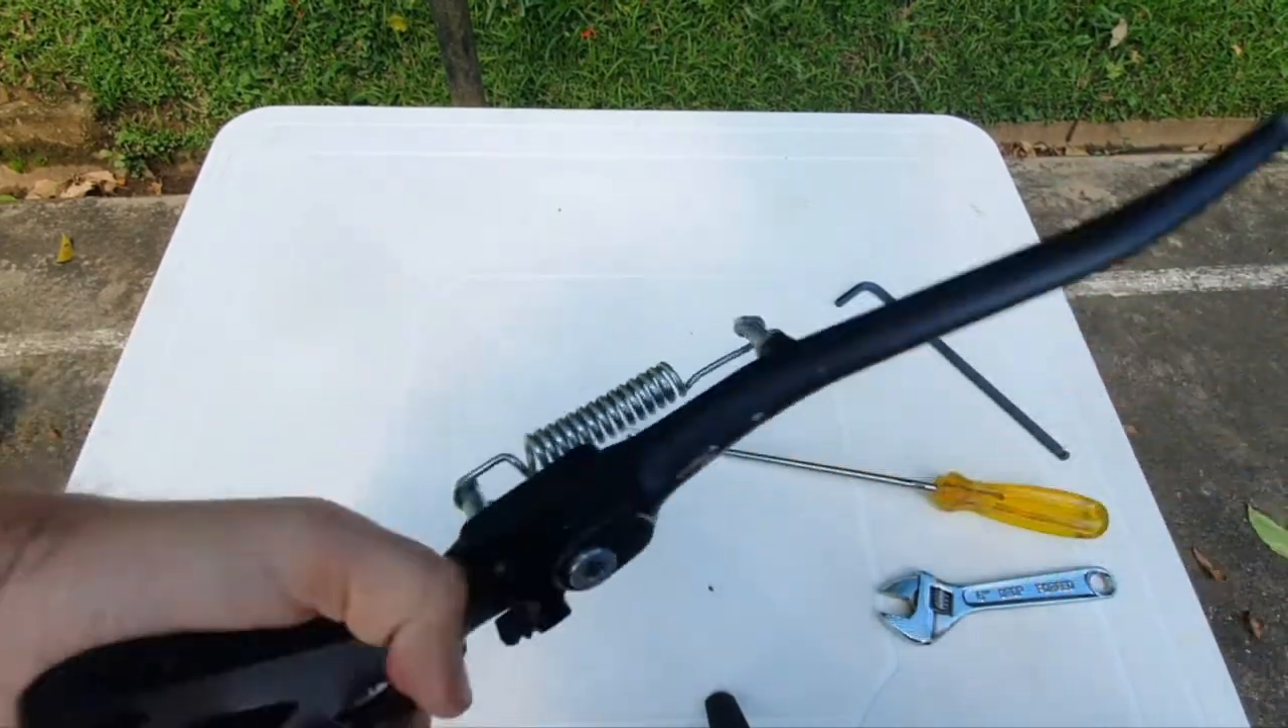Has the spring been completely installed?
Yes.